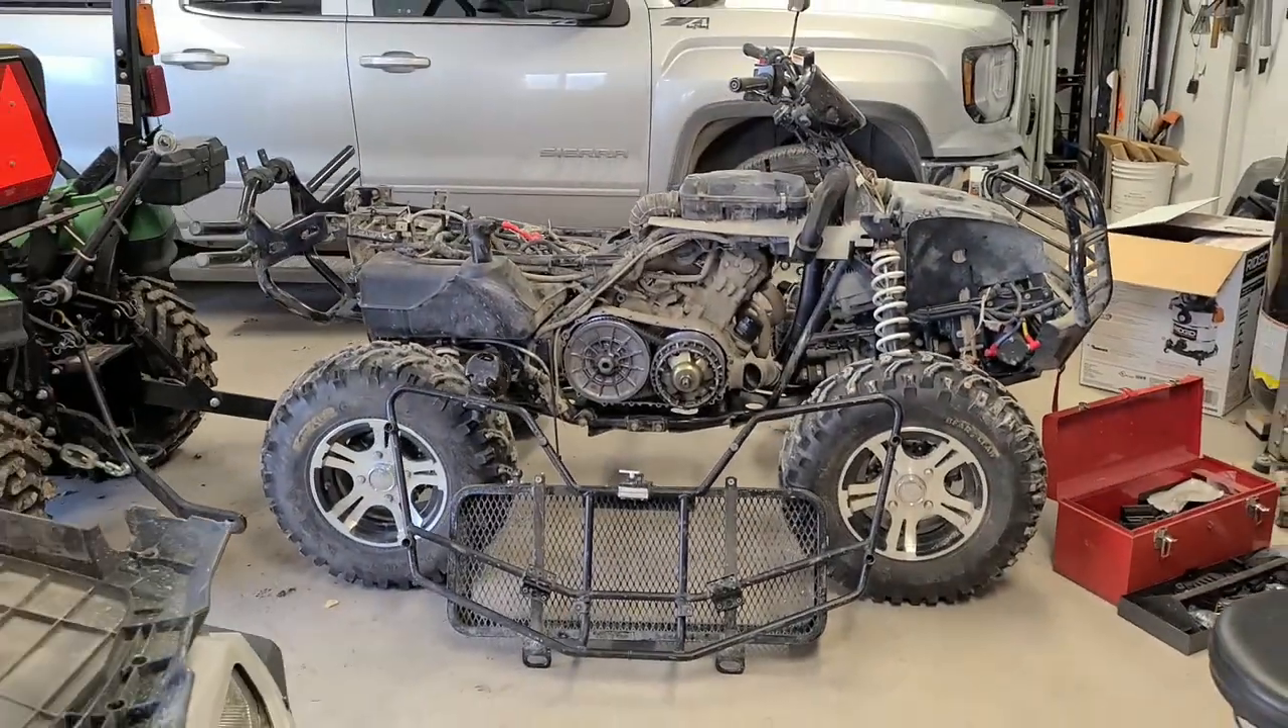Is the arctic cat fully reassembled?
No.